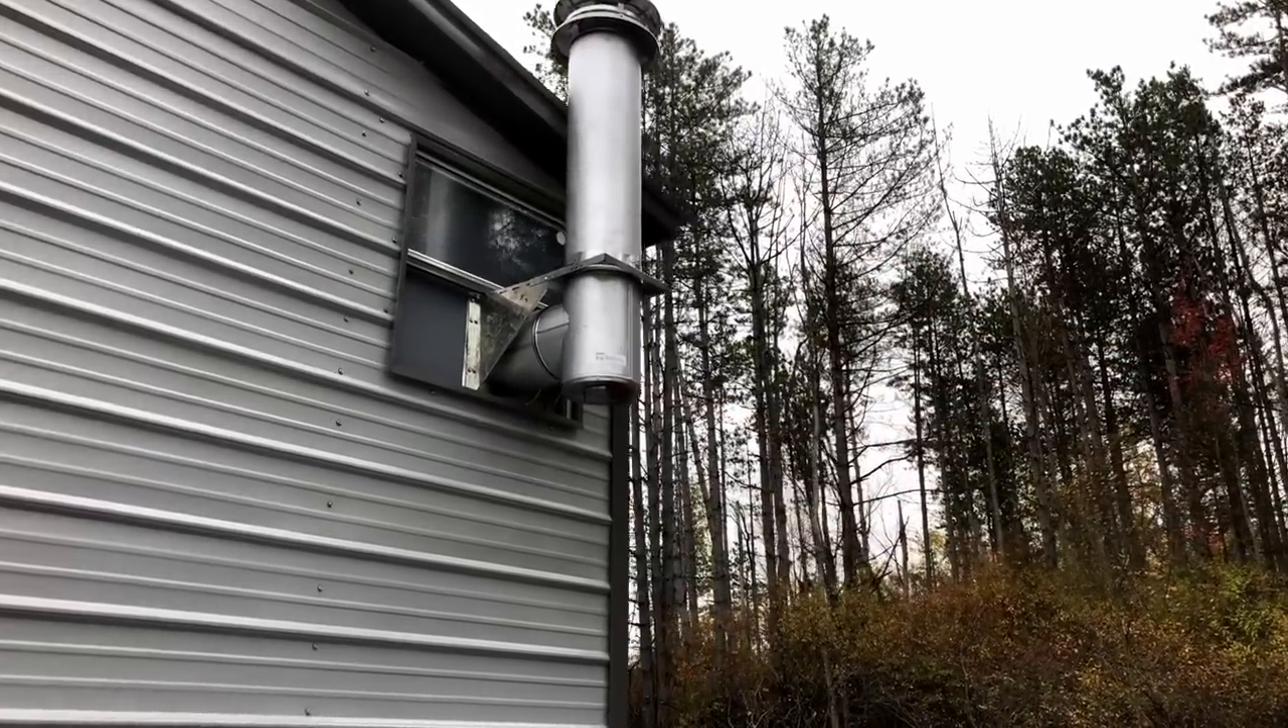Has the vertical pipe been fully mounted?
Yes.